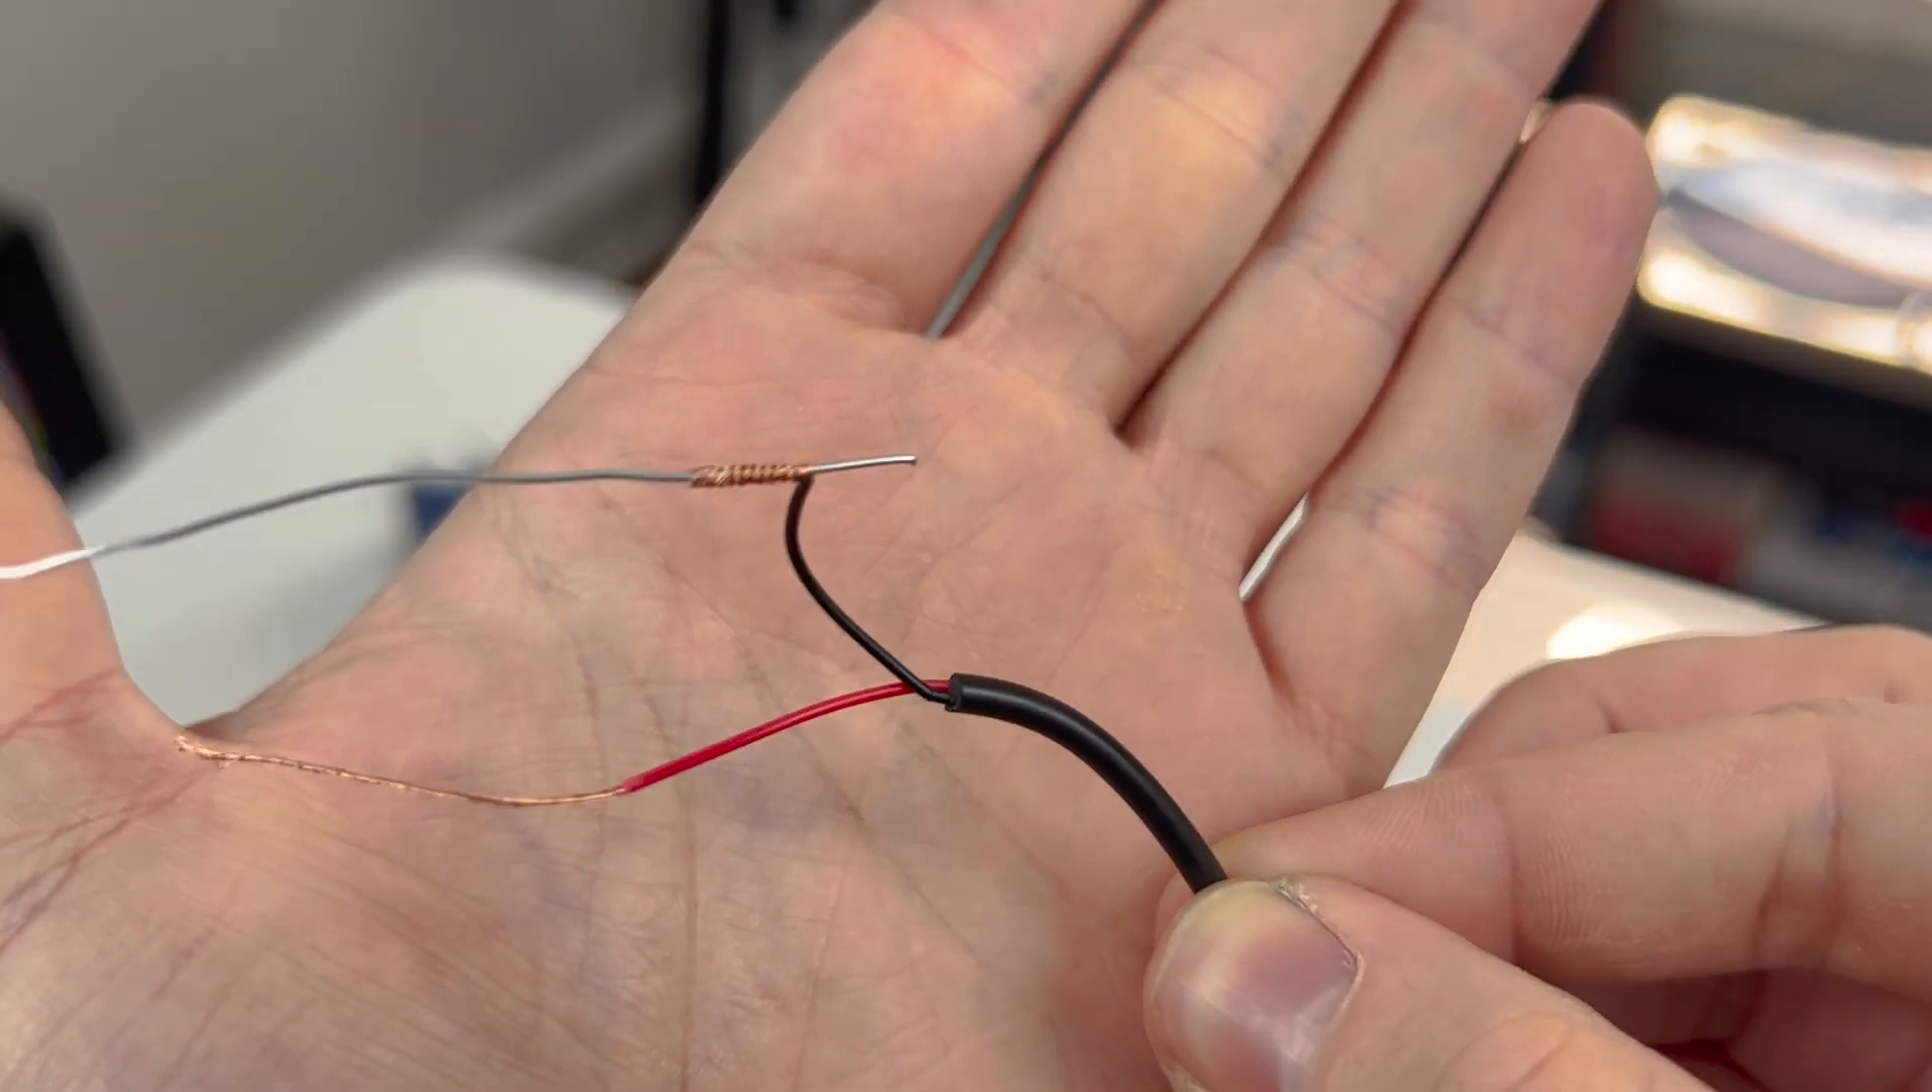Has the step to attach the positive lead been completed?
No.